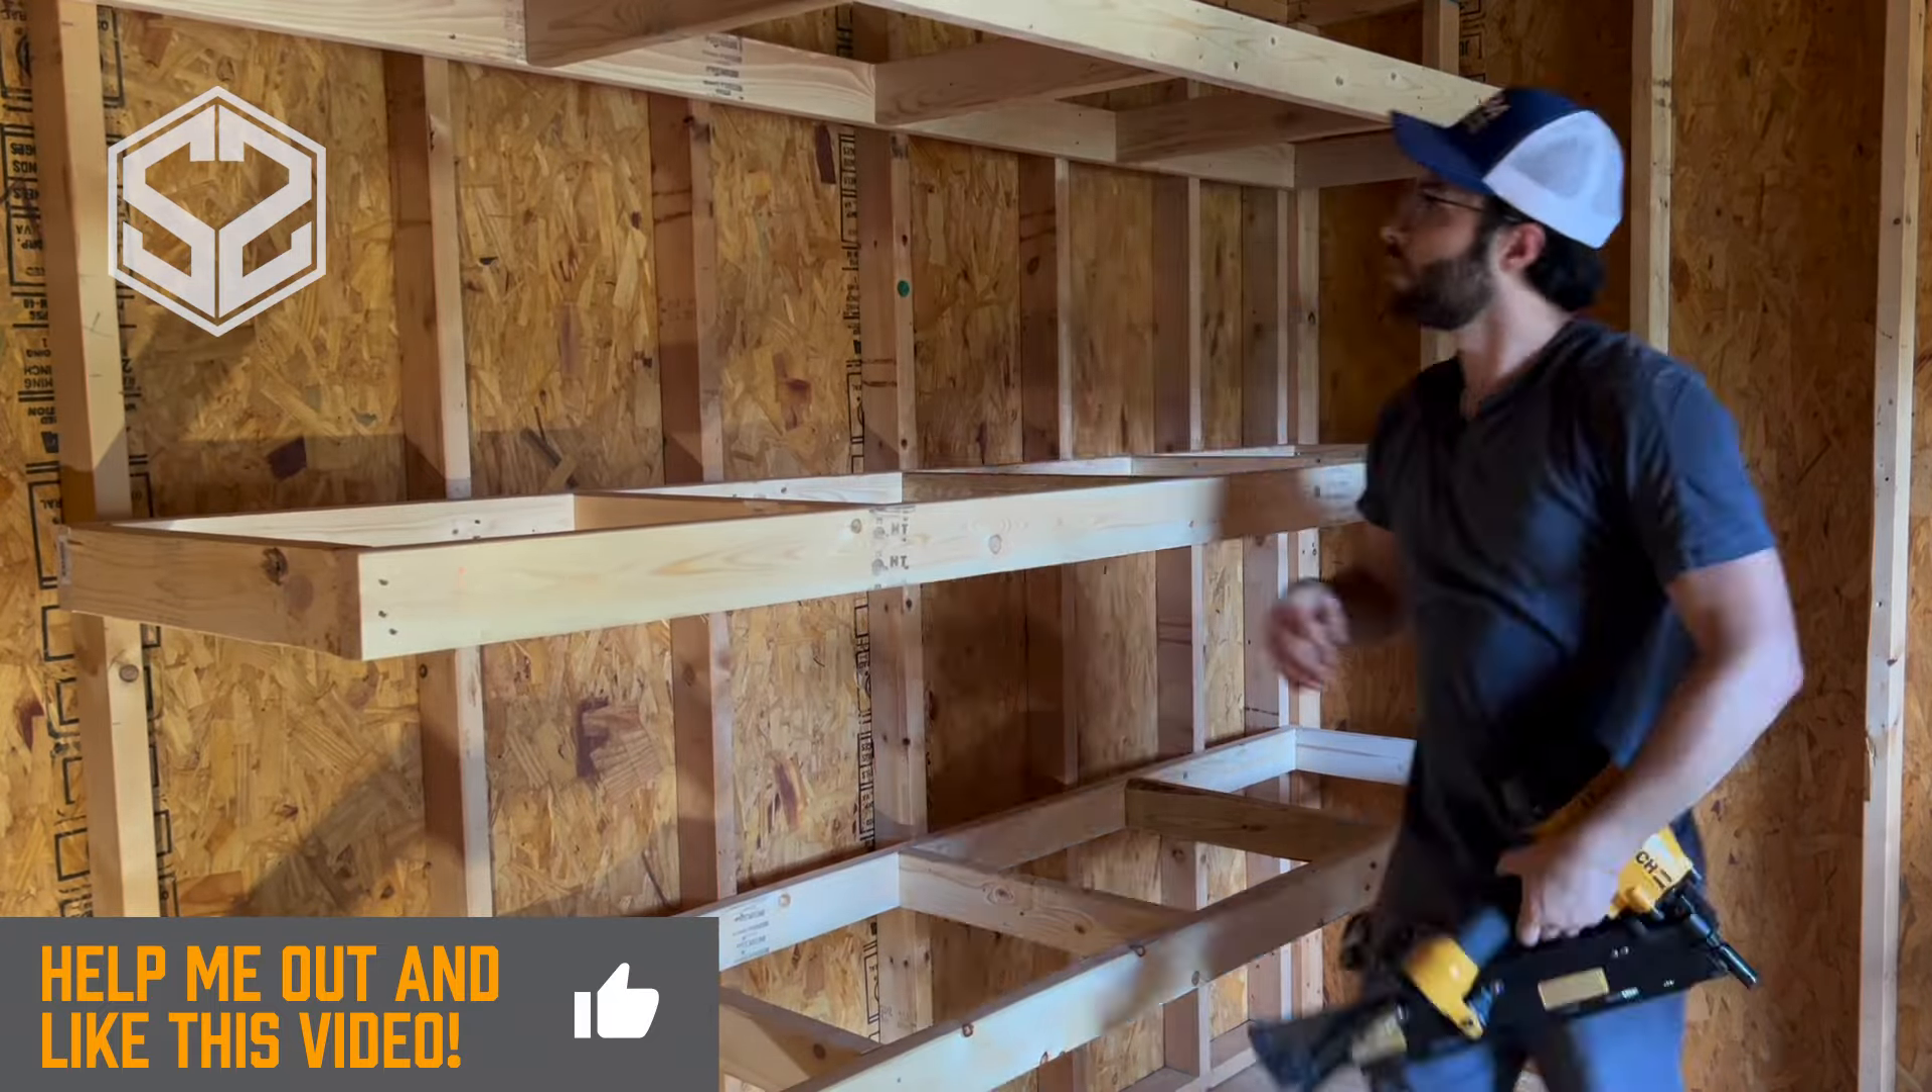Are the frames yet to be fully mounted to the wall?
No.